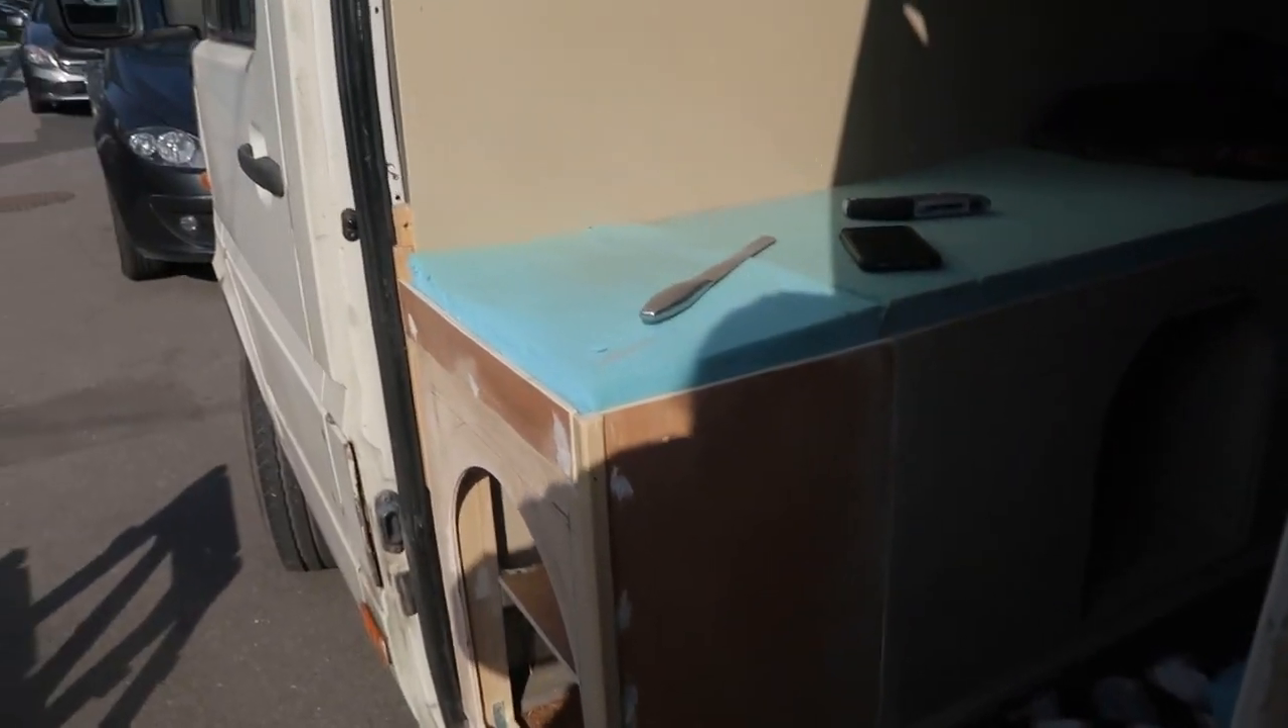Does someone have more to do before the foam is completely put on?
No.